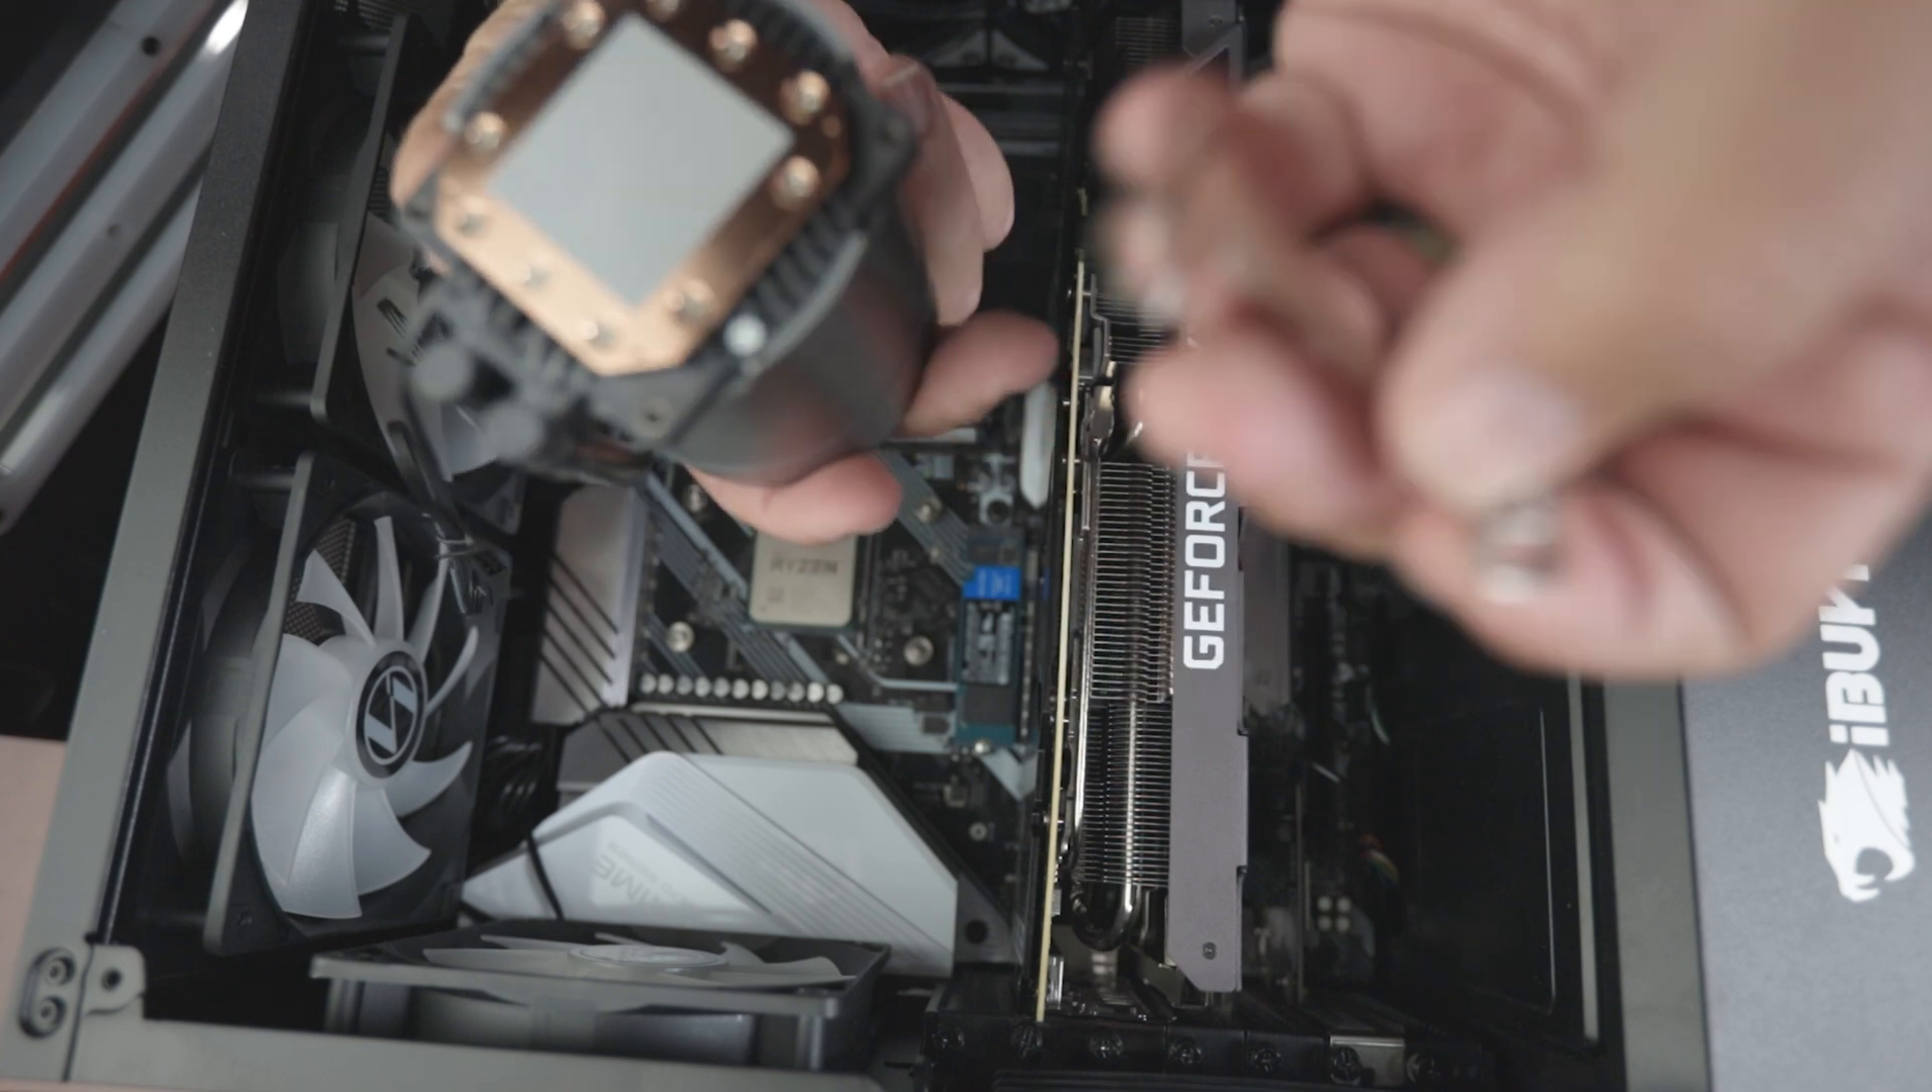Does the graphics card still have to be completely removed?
Yes.